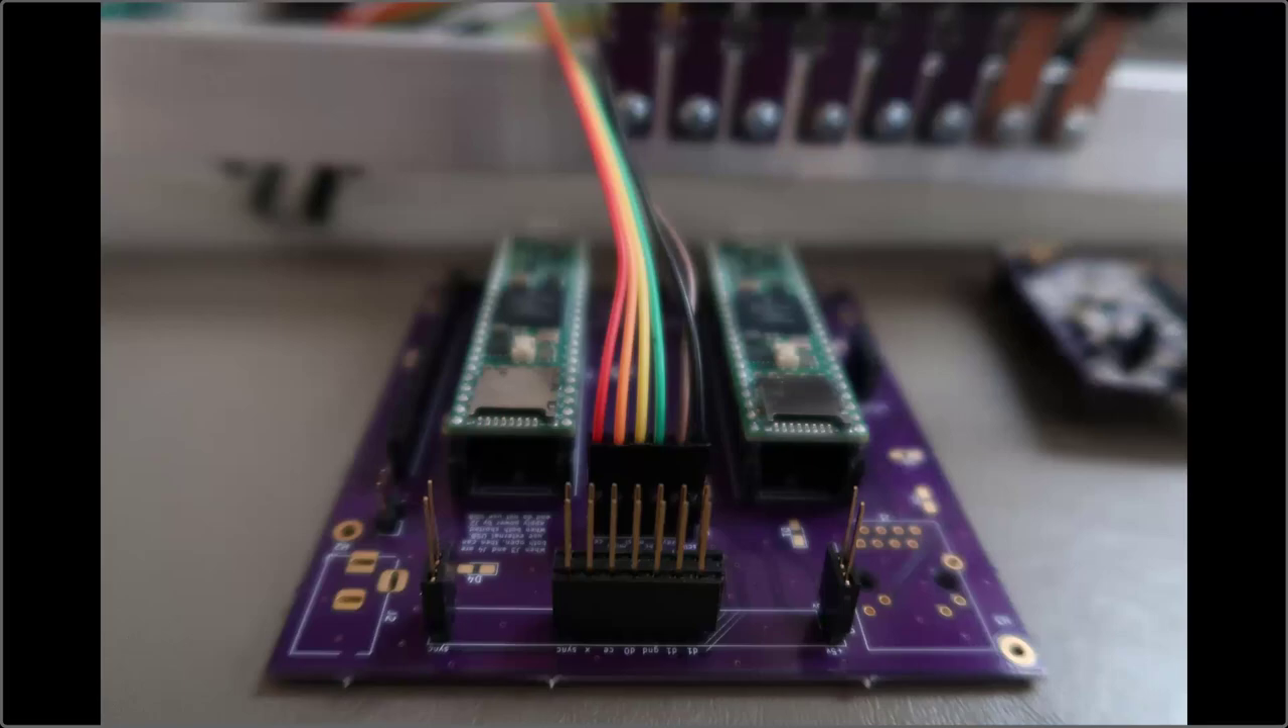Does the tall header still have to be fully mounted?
No.